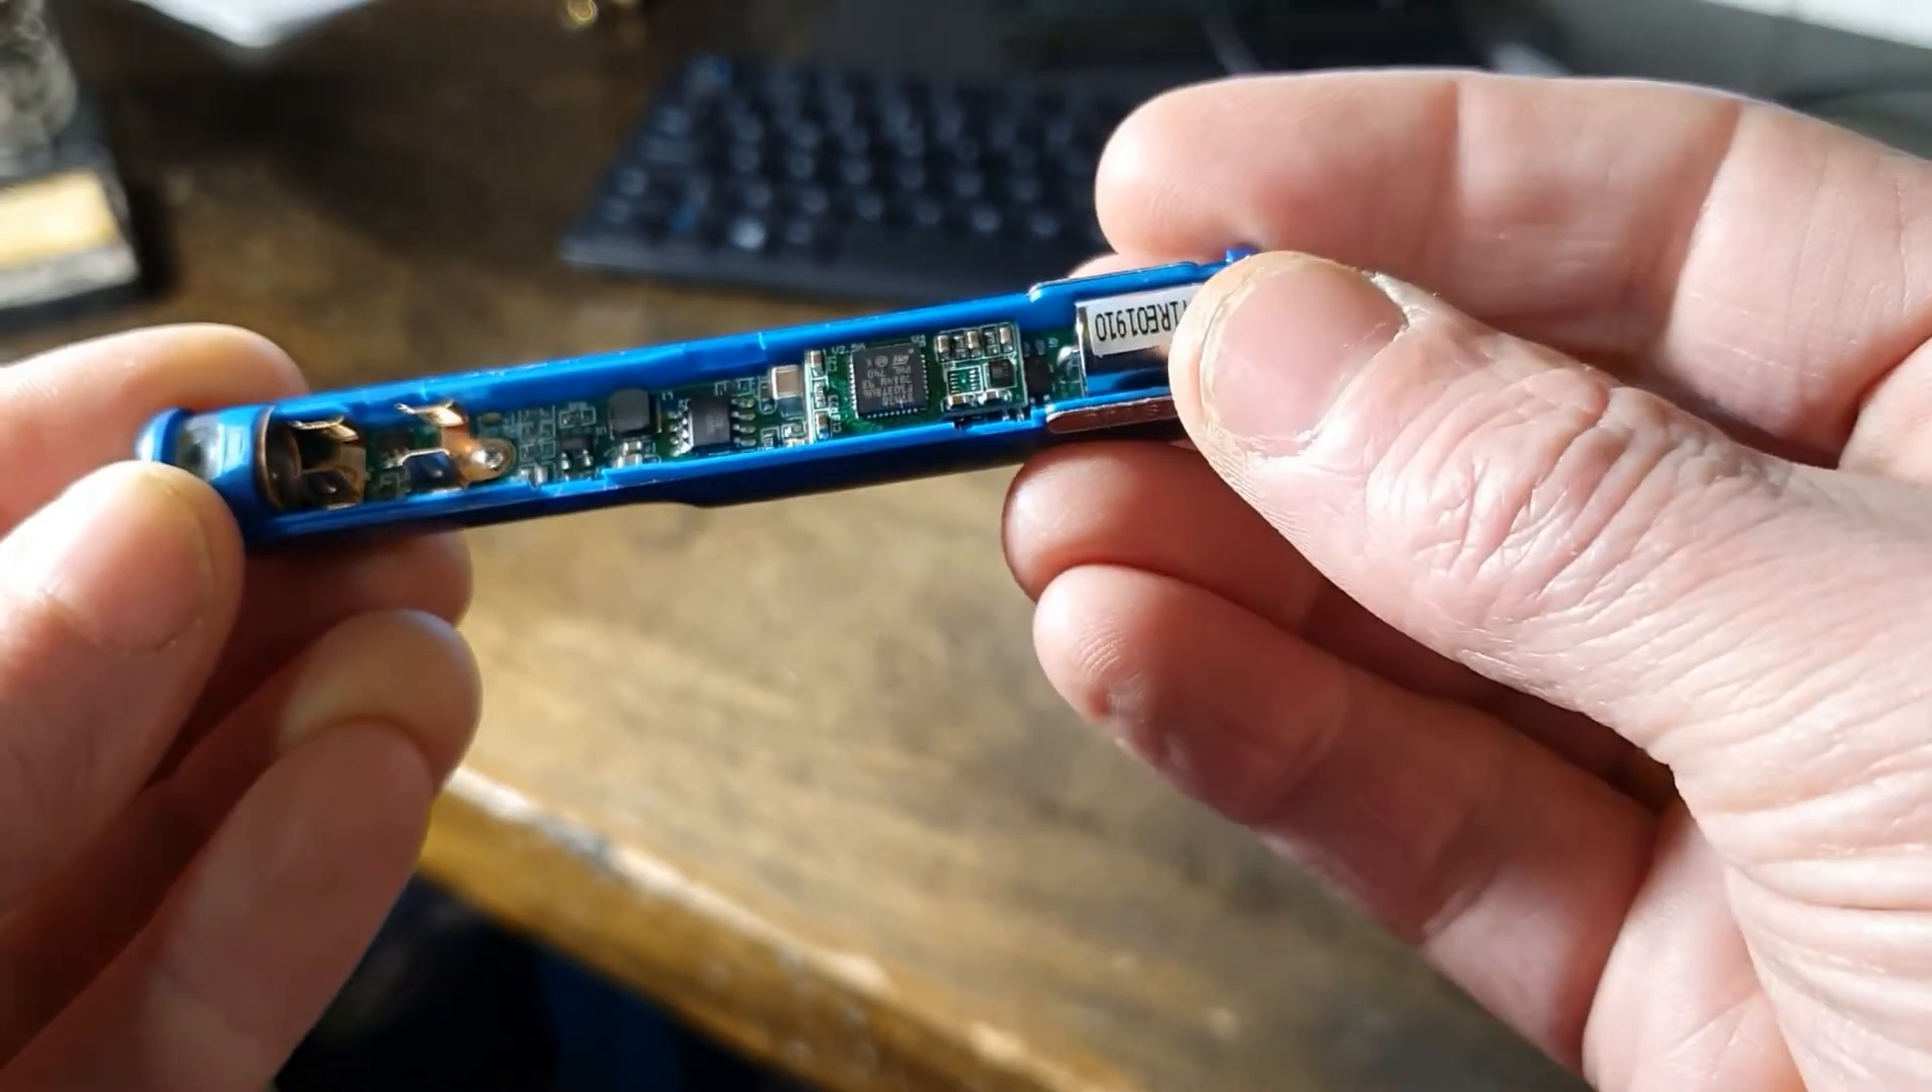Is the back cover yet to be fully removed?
No.